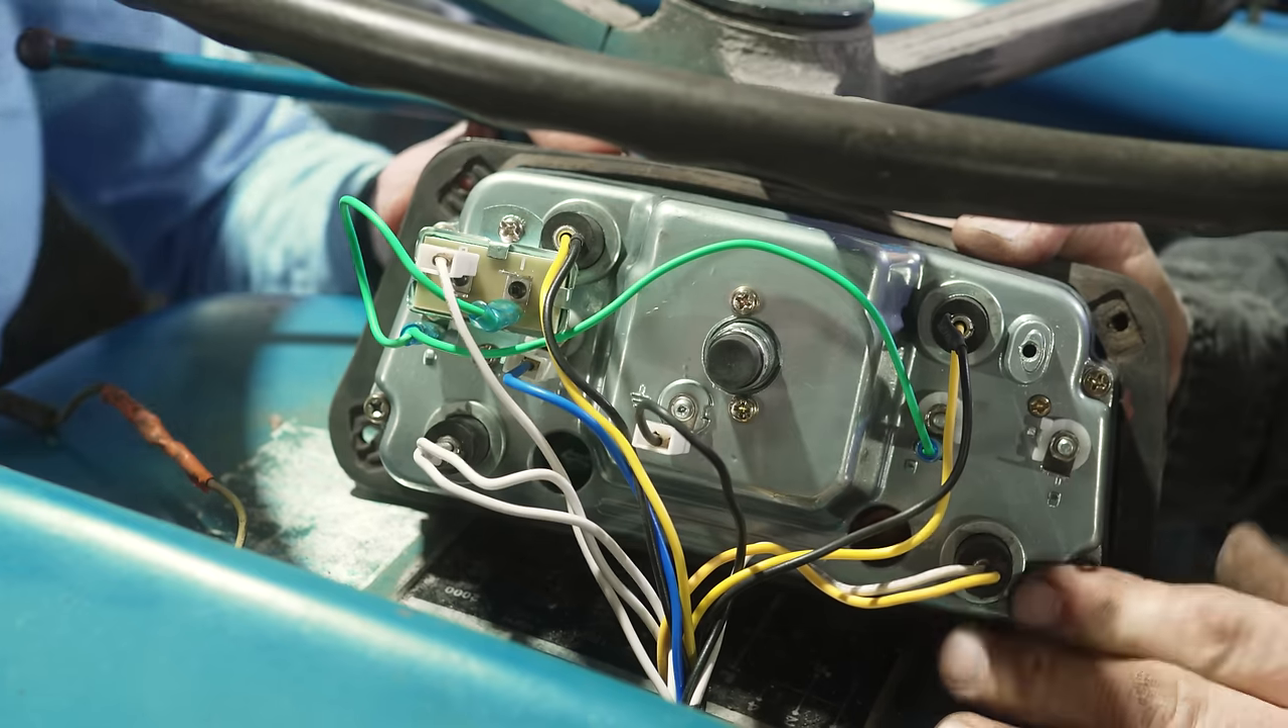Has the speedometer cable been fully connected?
No.